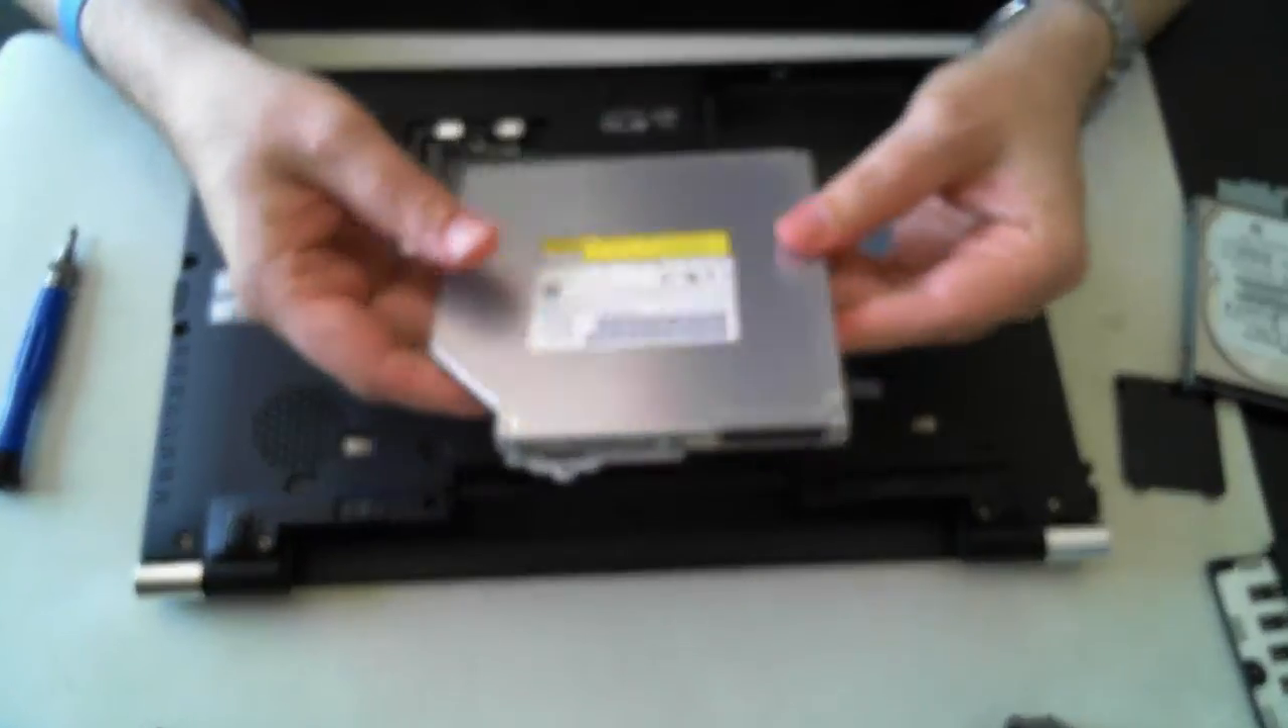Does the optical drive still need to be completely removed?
No.